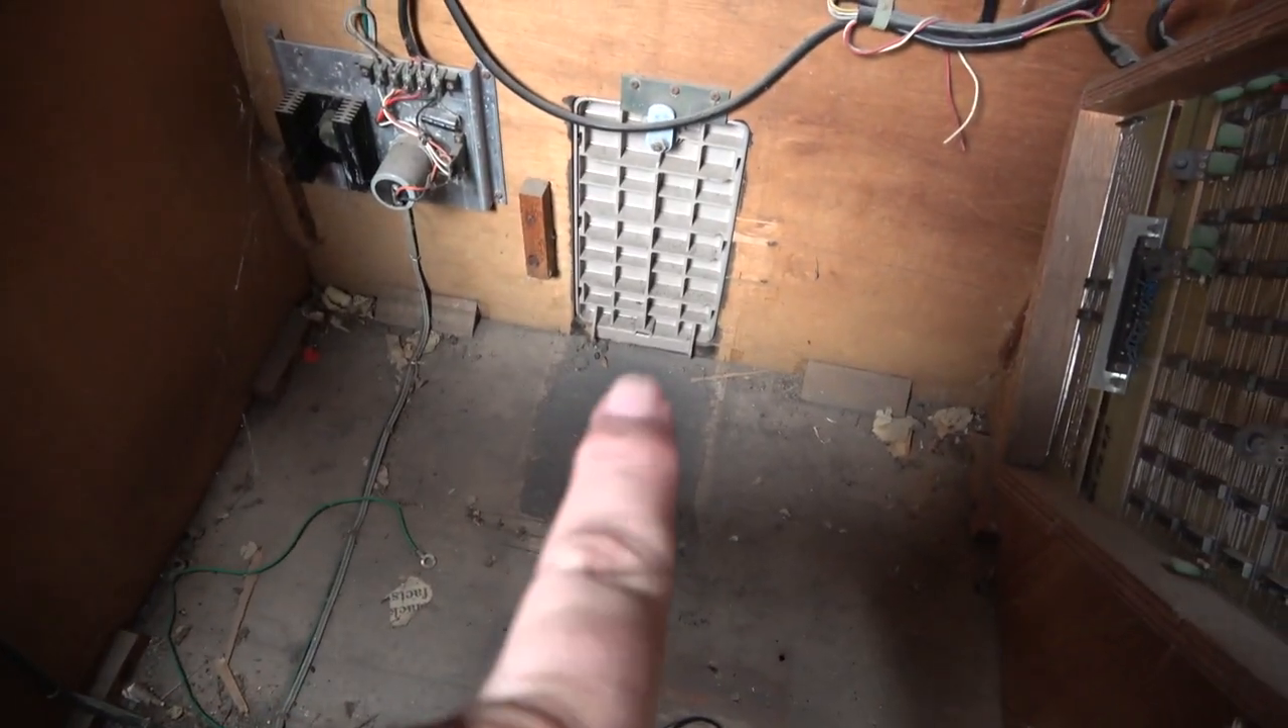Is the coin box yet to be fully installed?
Yes.